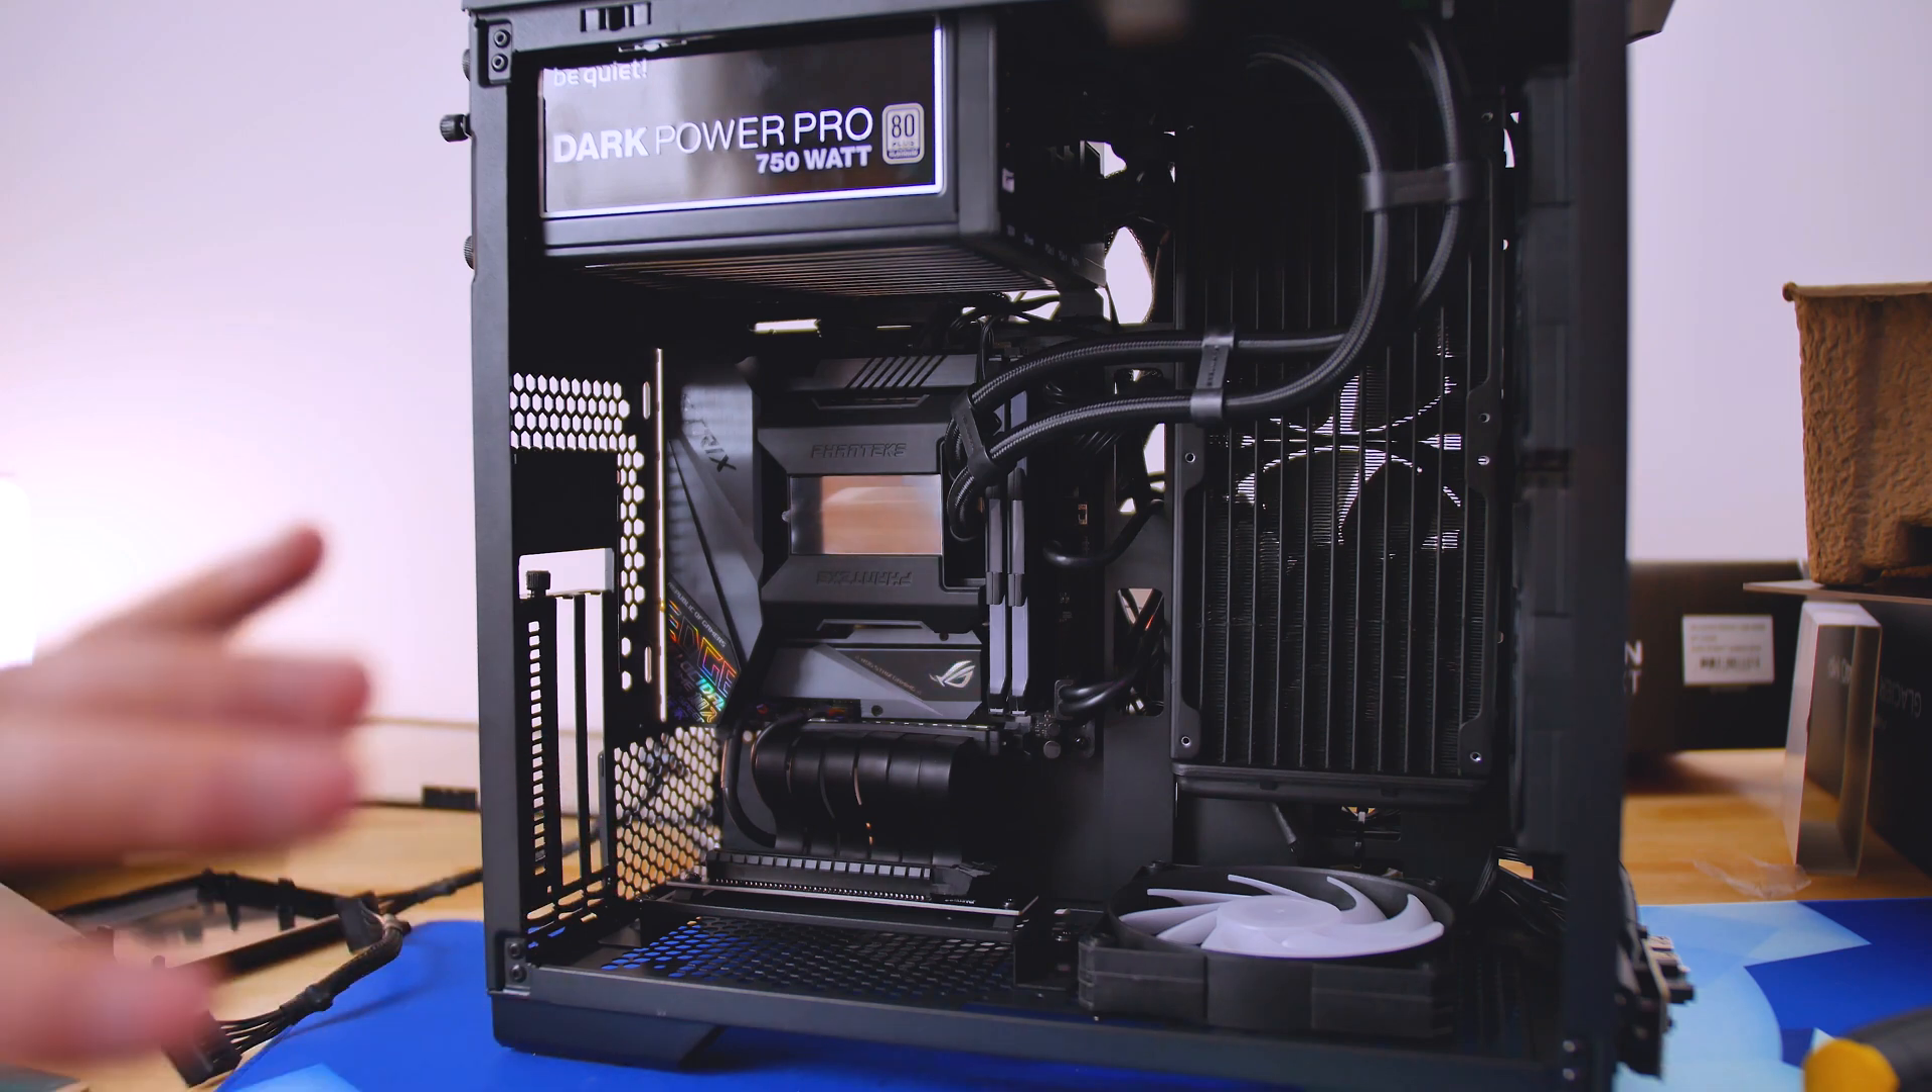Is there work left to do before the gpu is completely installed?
Yes.